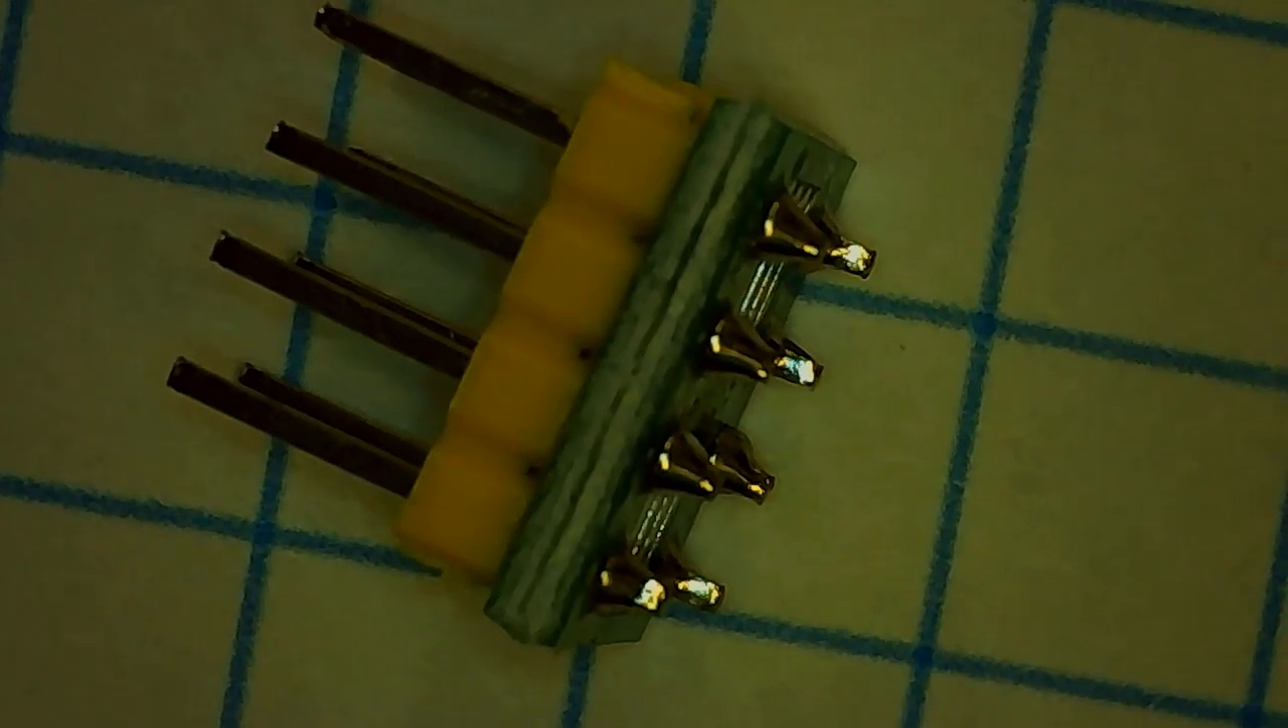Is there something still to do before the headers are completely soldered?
No.